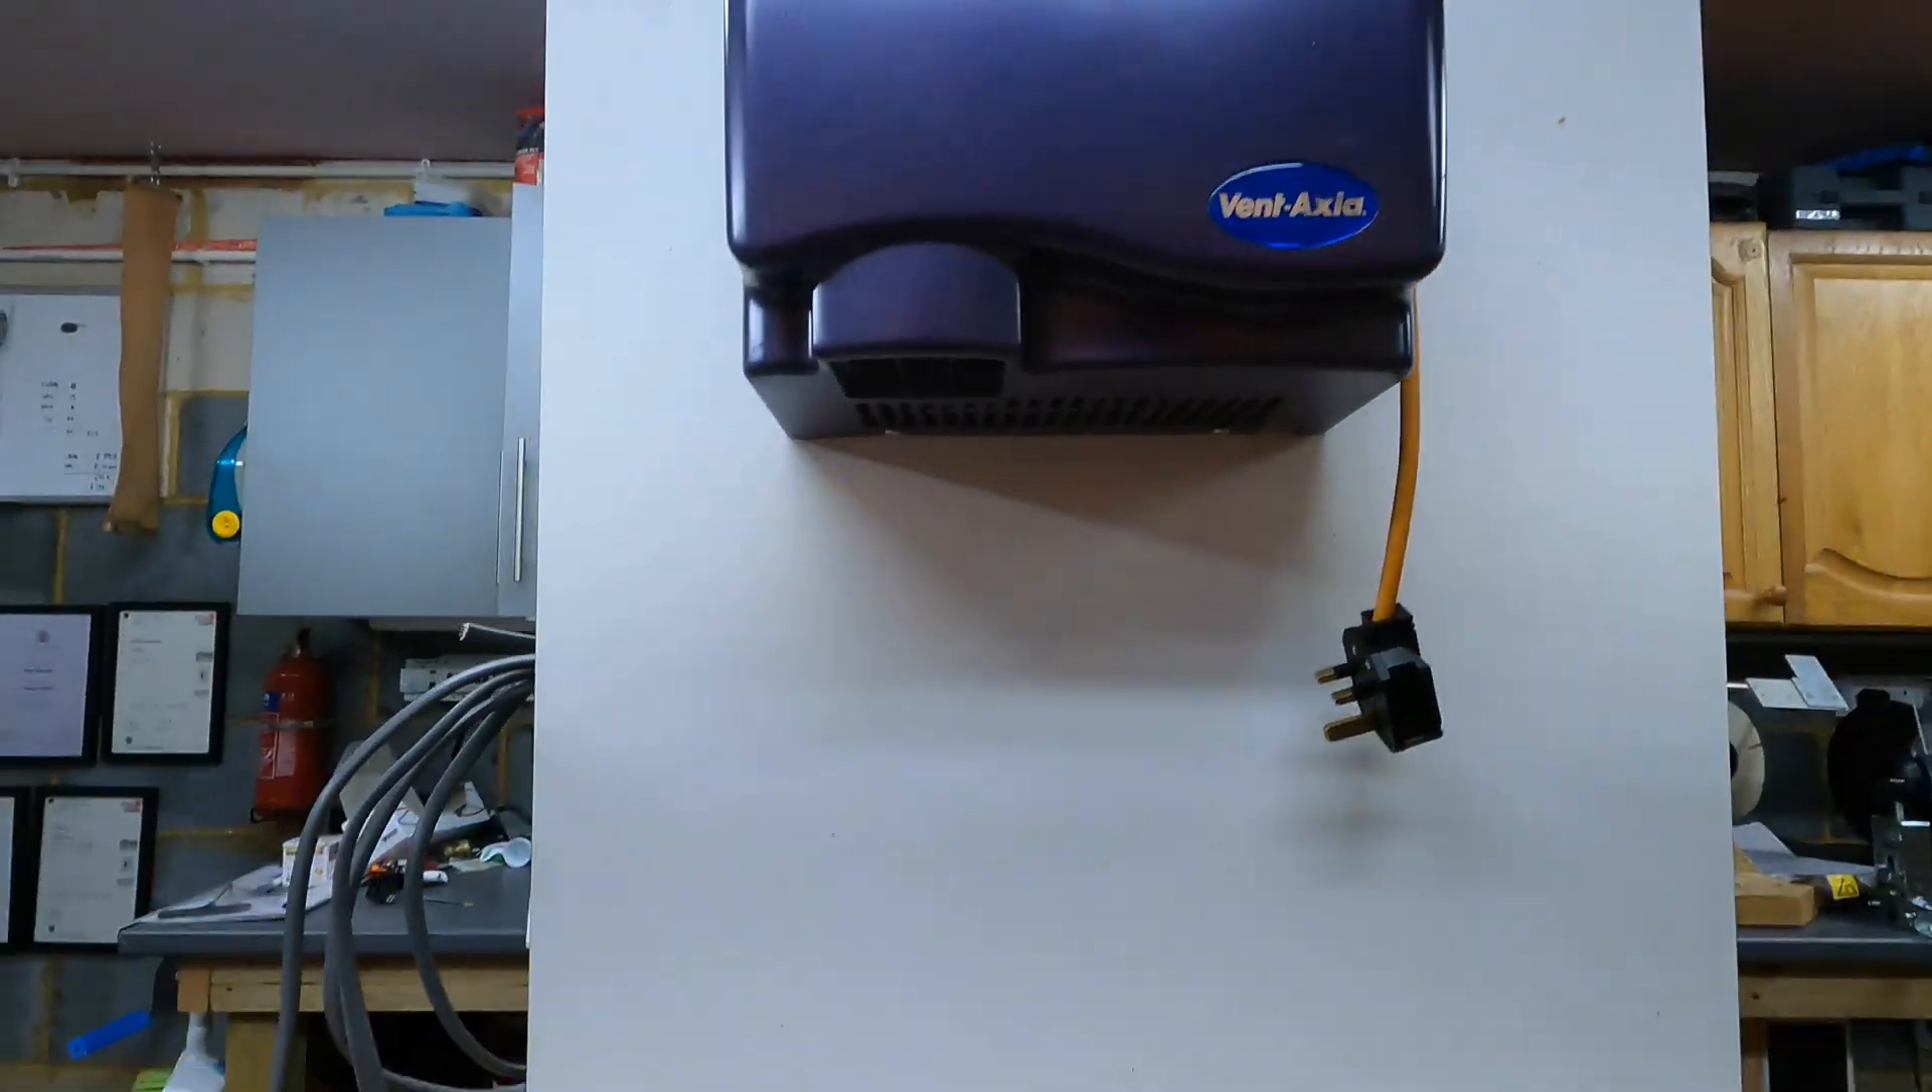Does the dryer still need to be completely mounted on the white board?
No.